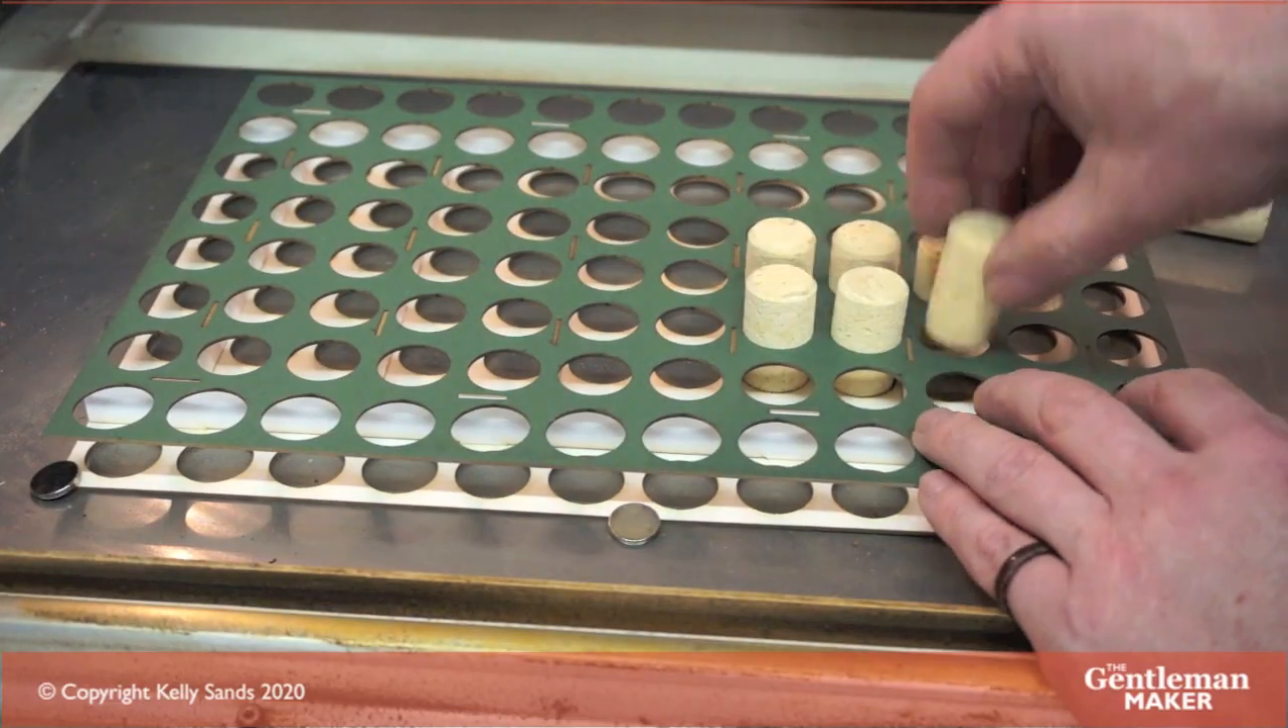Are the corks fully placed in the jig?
No.